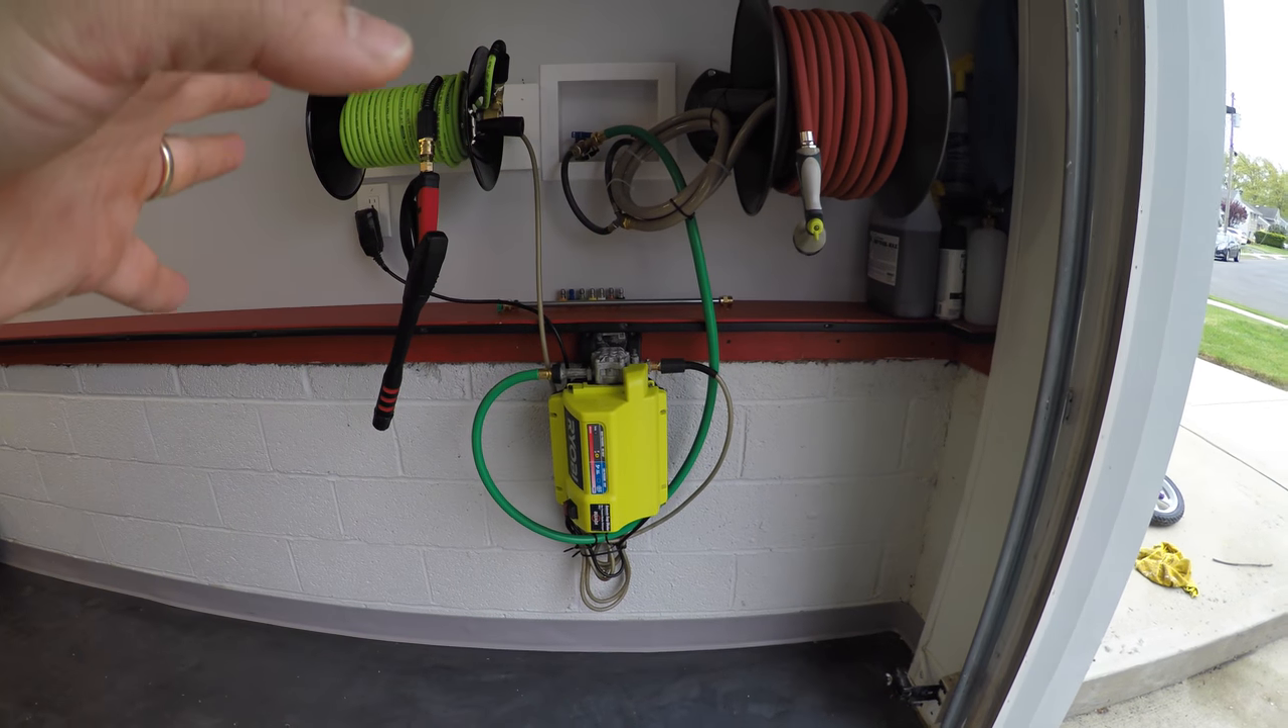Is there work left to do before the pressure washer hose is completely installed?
No.